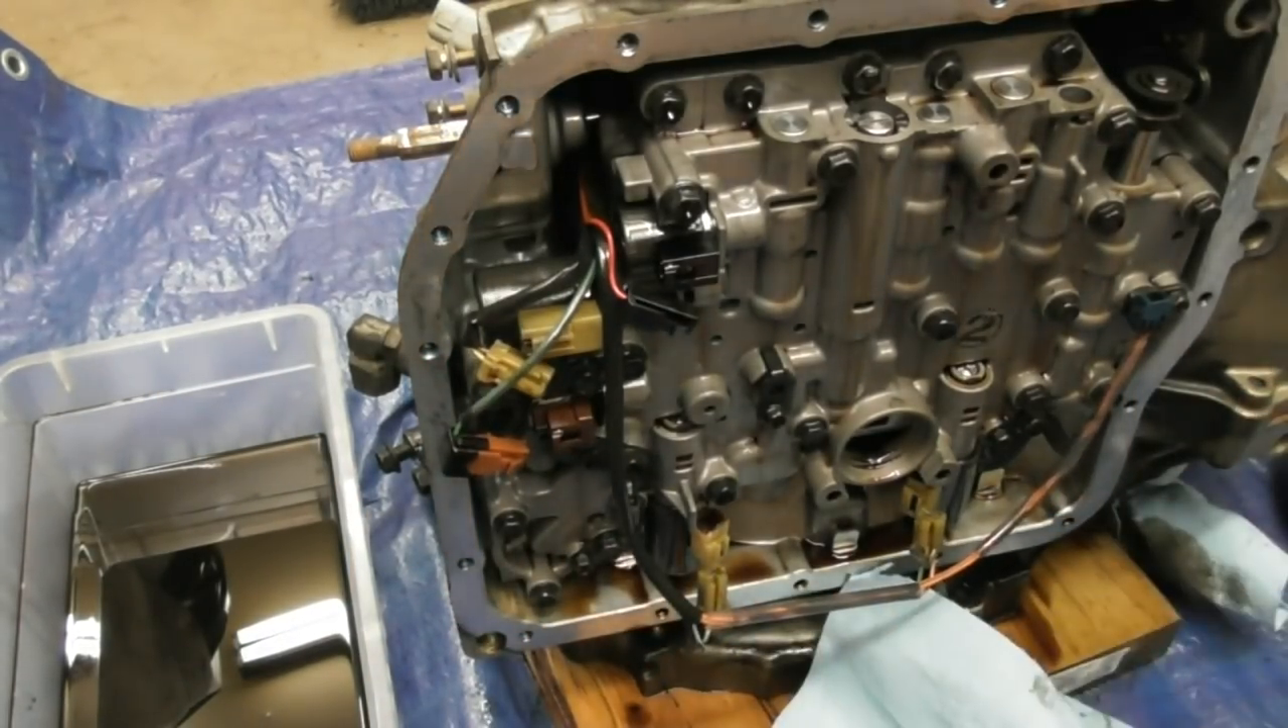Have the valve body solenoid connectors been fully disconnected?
No.